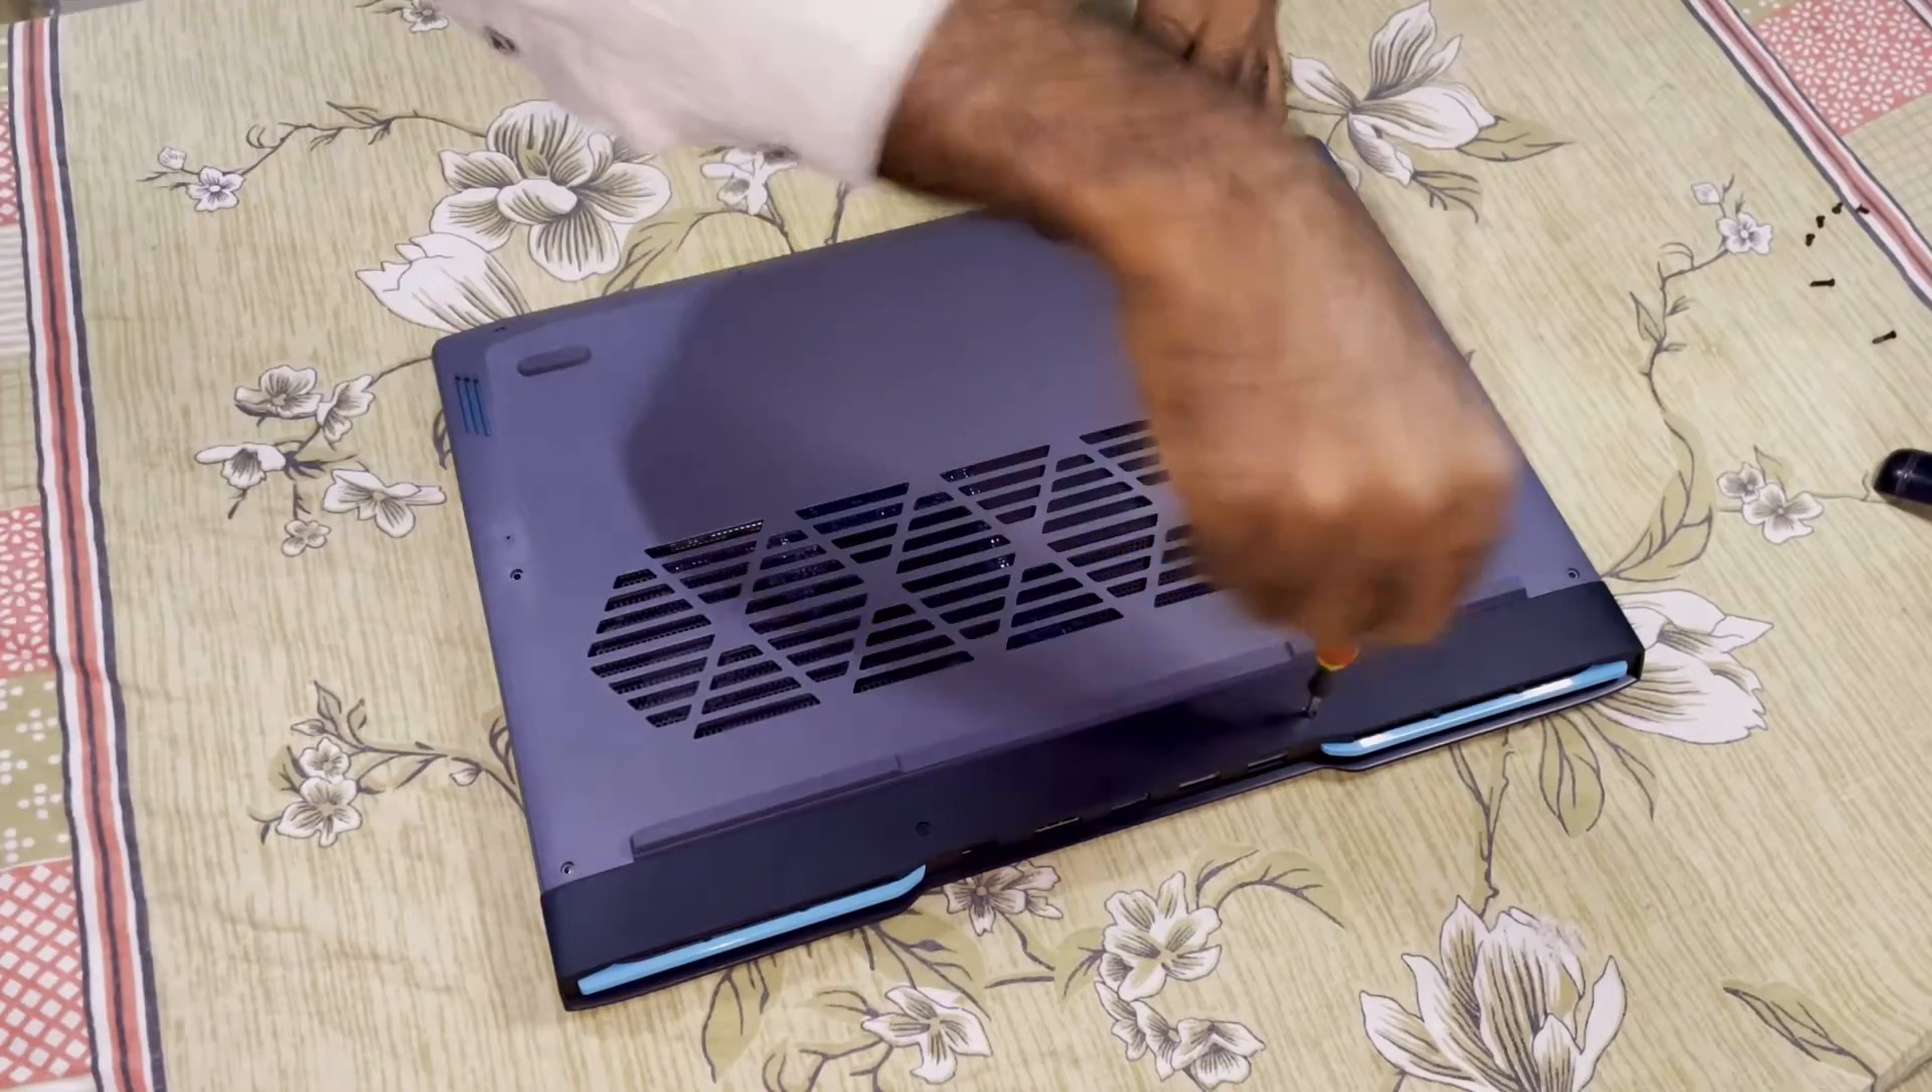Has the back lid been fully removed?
No.